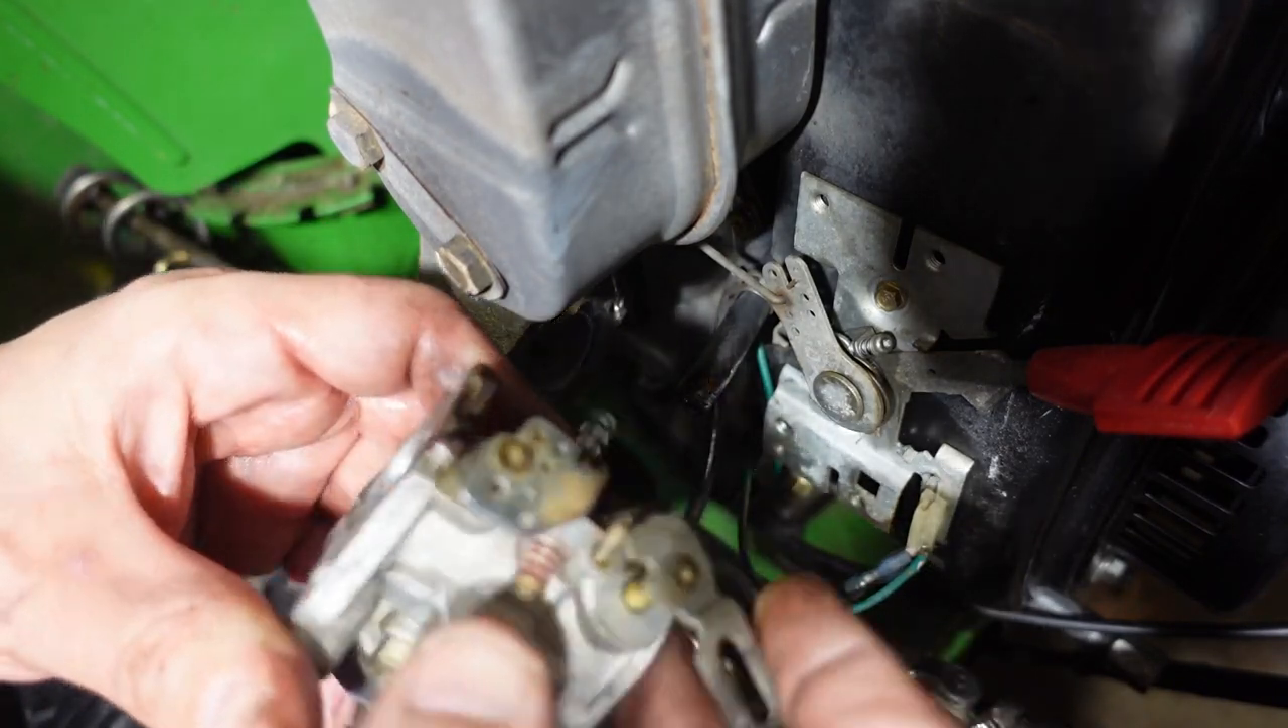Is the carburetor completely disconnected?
Yes.